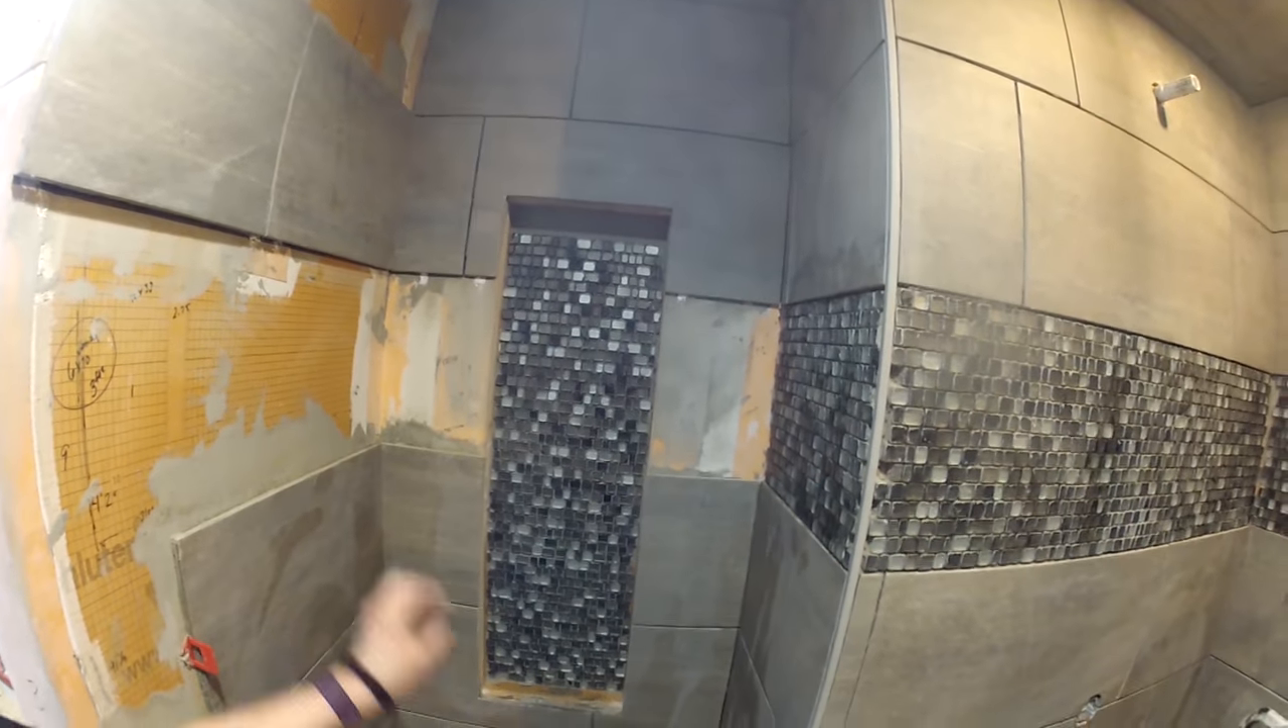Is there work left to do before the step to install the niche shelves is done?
Yes.